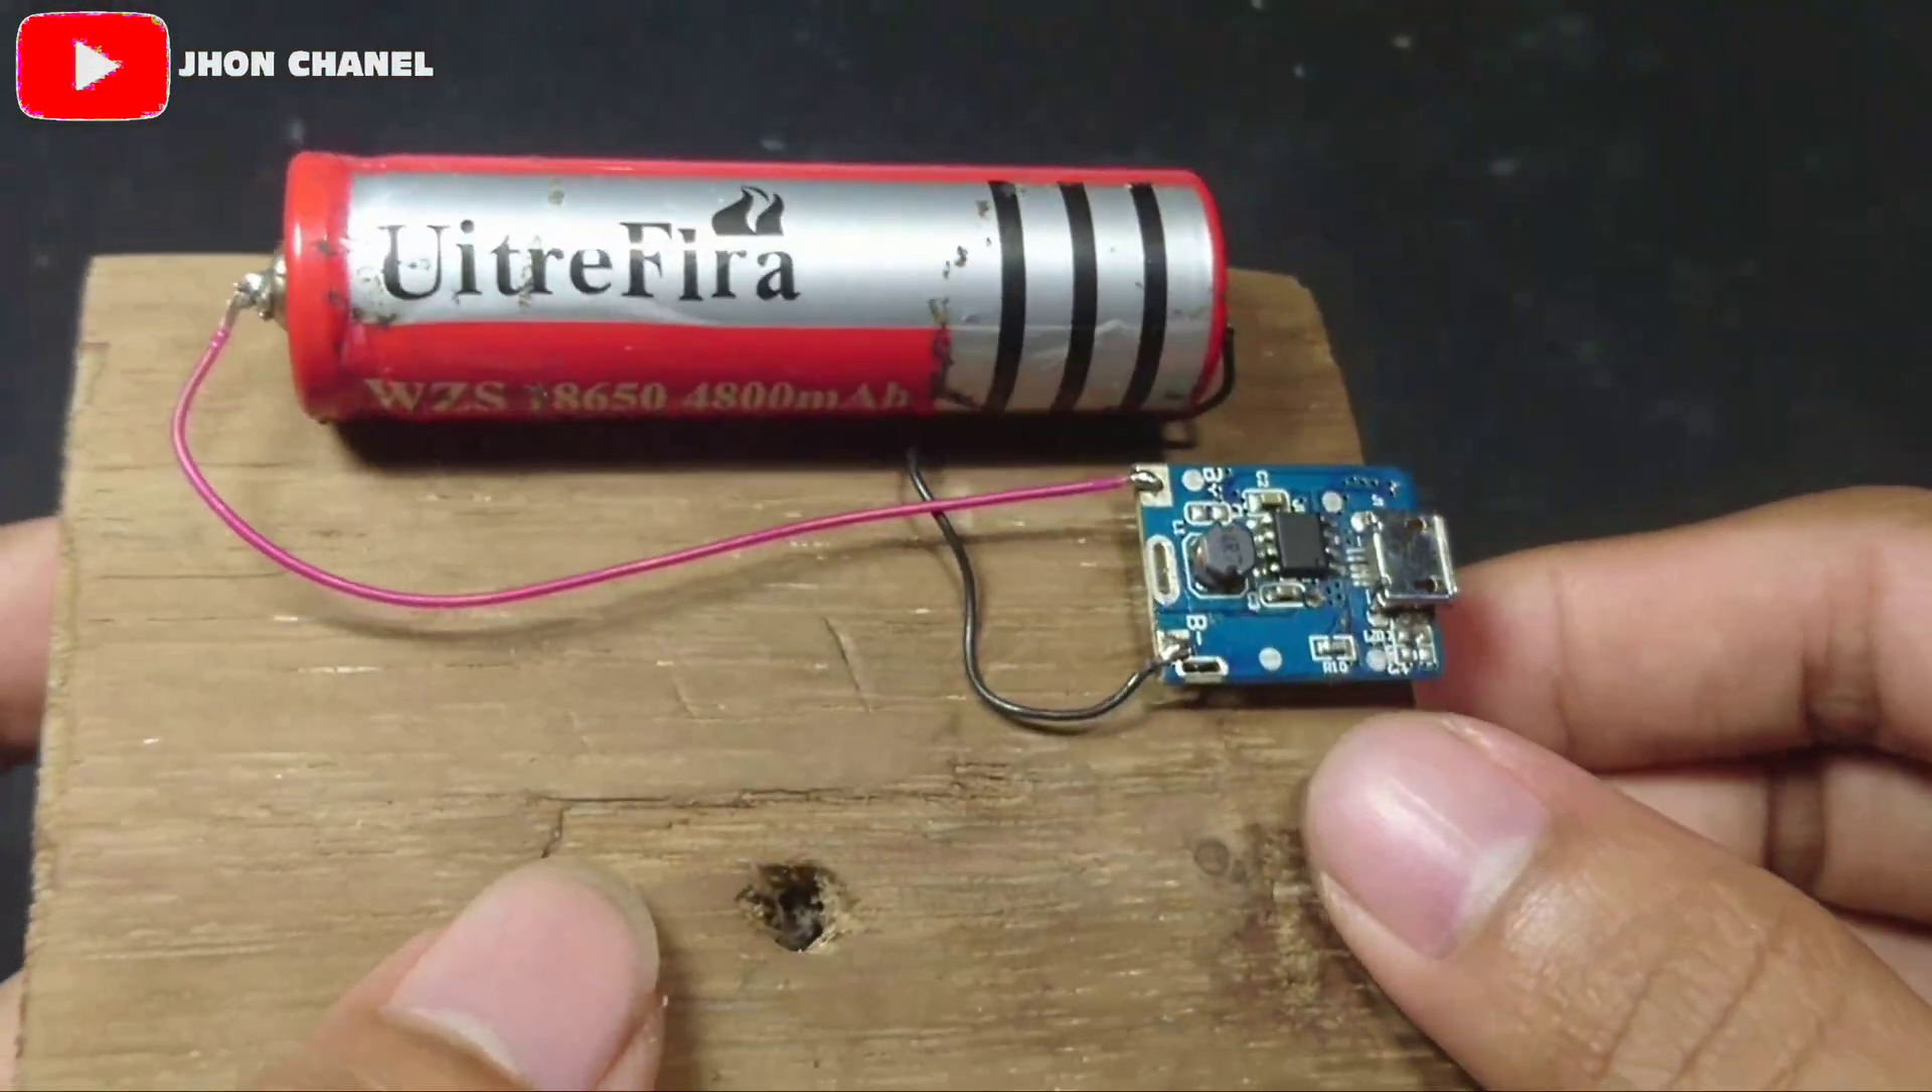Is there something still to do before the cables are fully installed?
No.